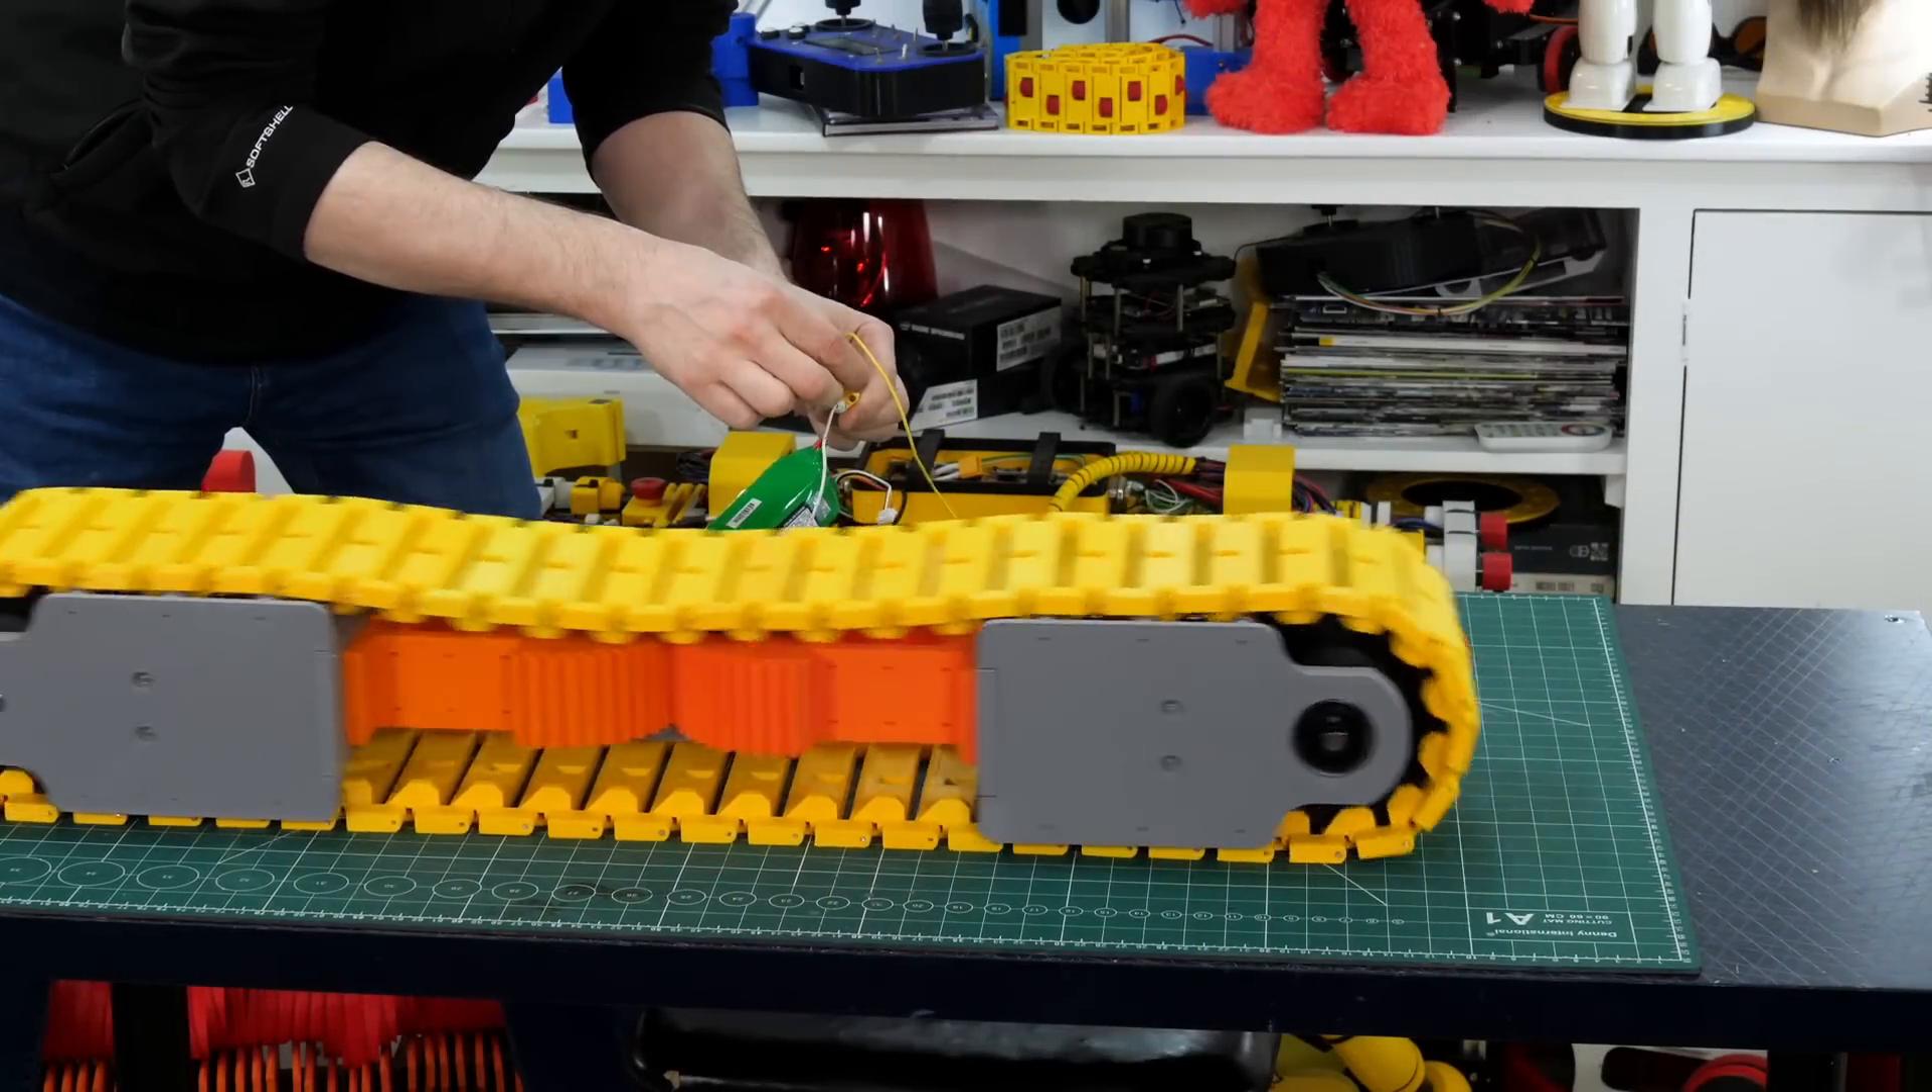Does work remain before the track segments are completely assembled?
No.